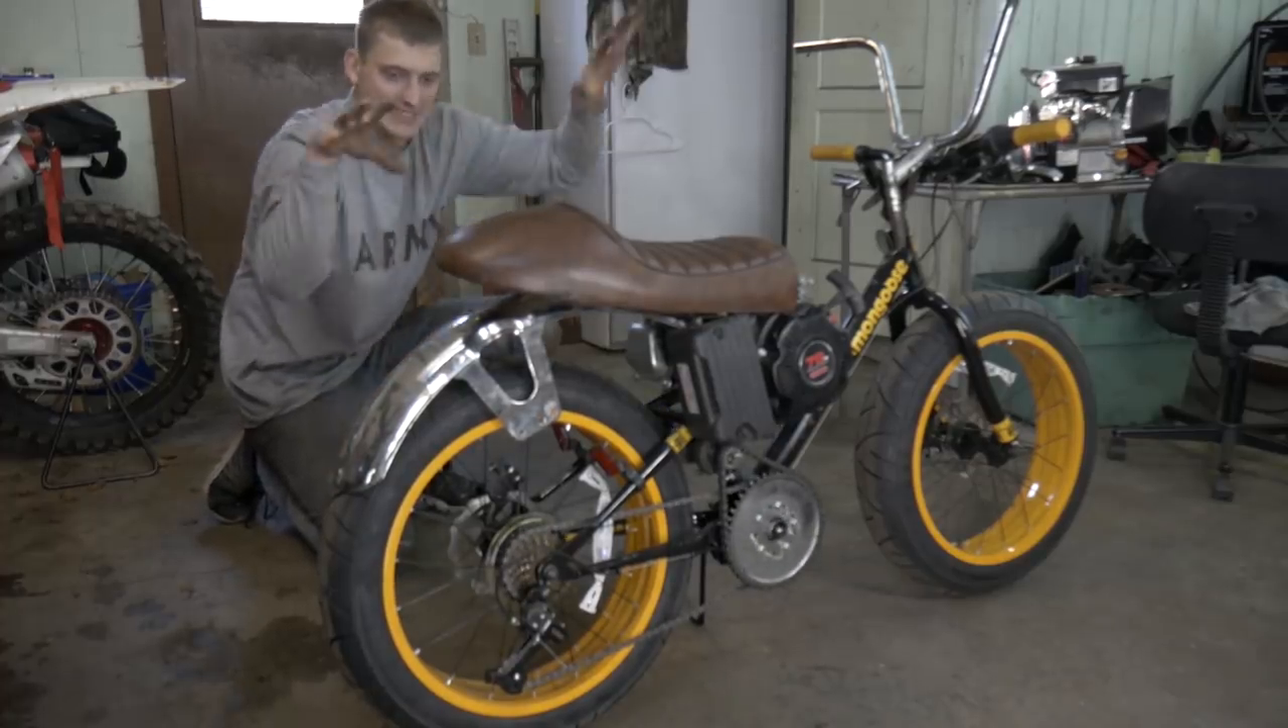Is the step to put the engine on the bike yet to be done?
No.